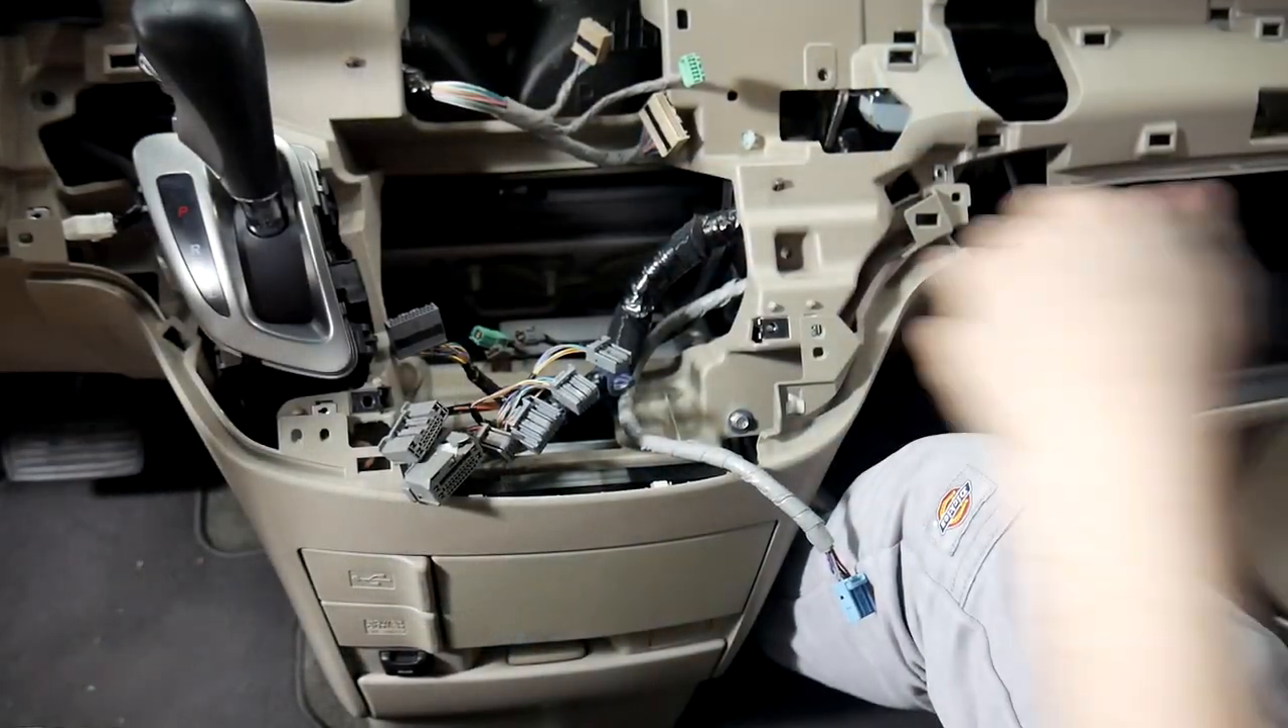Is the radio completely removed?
Yes.